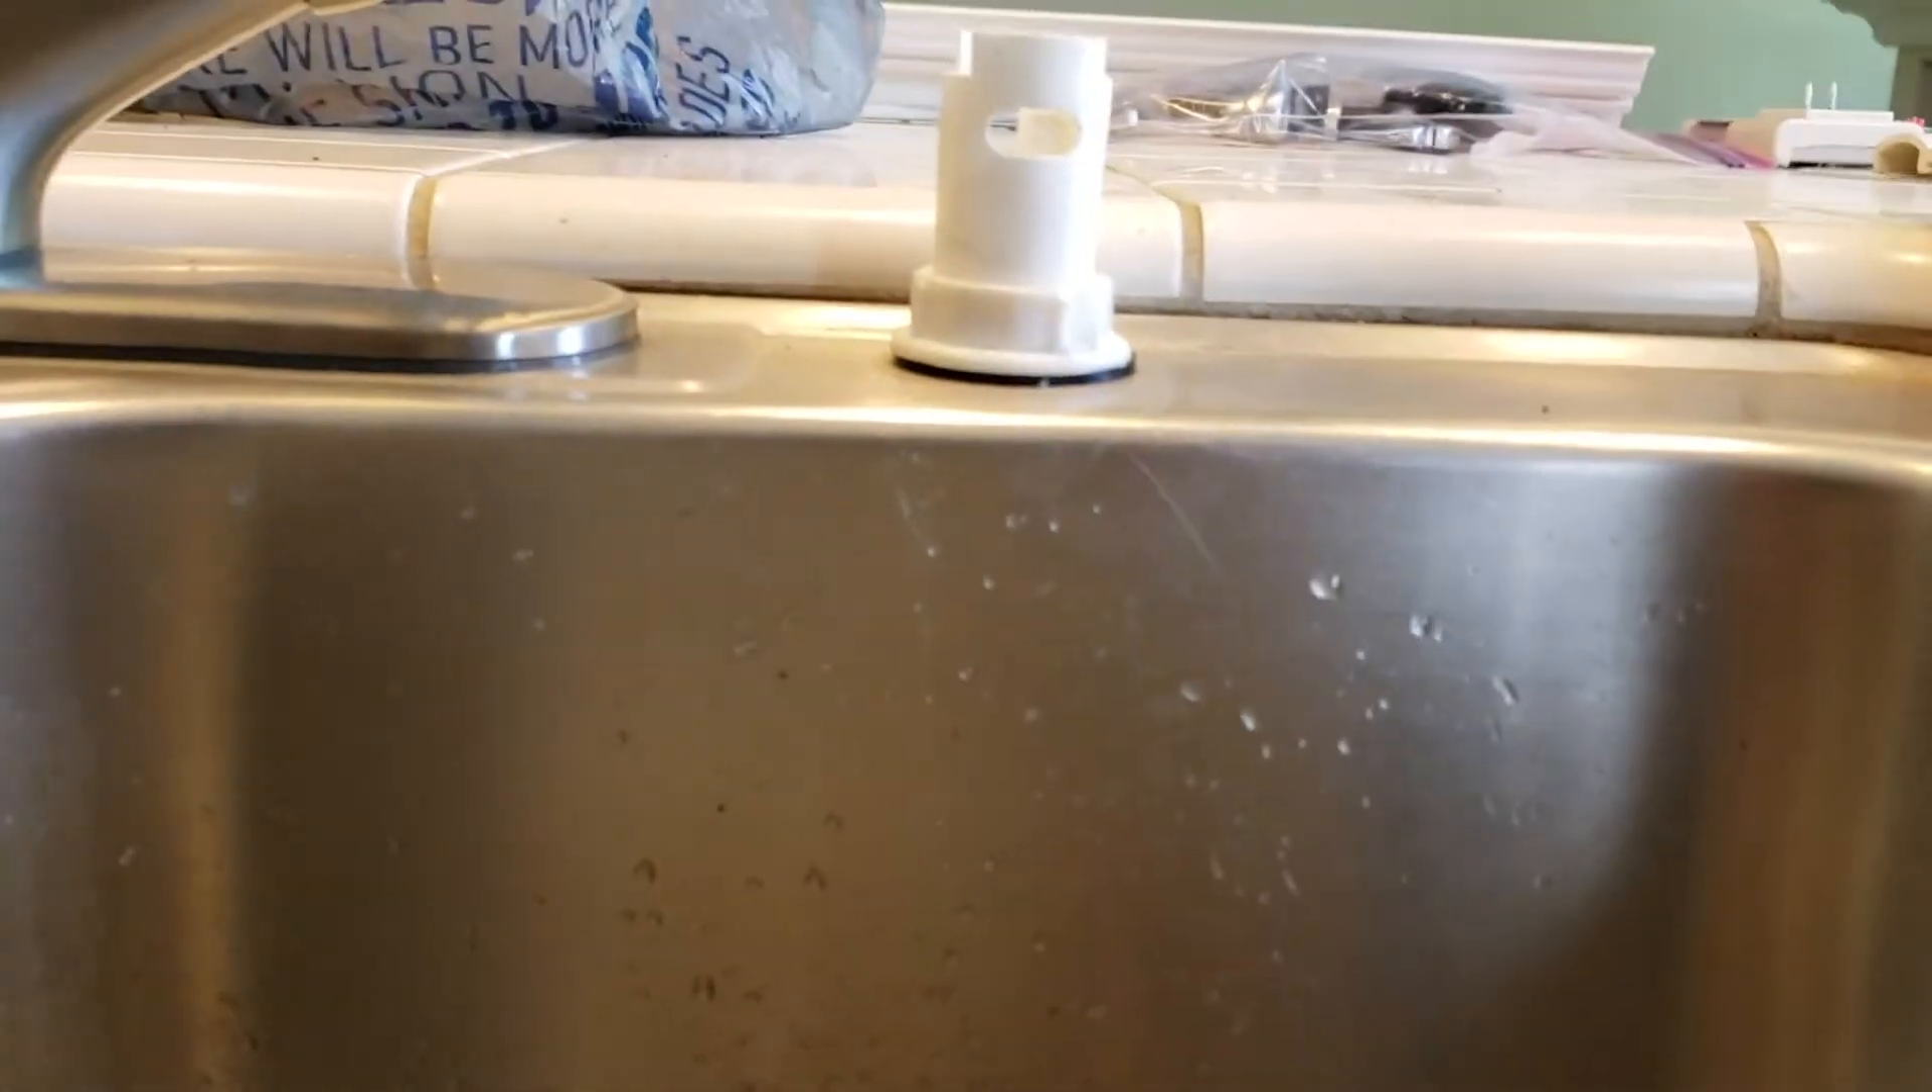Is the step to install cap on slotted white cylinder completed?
No.